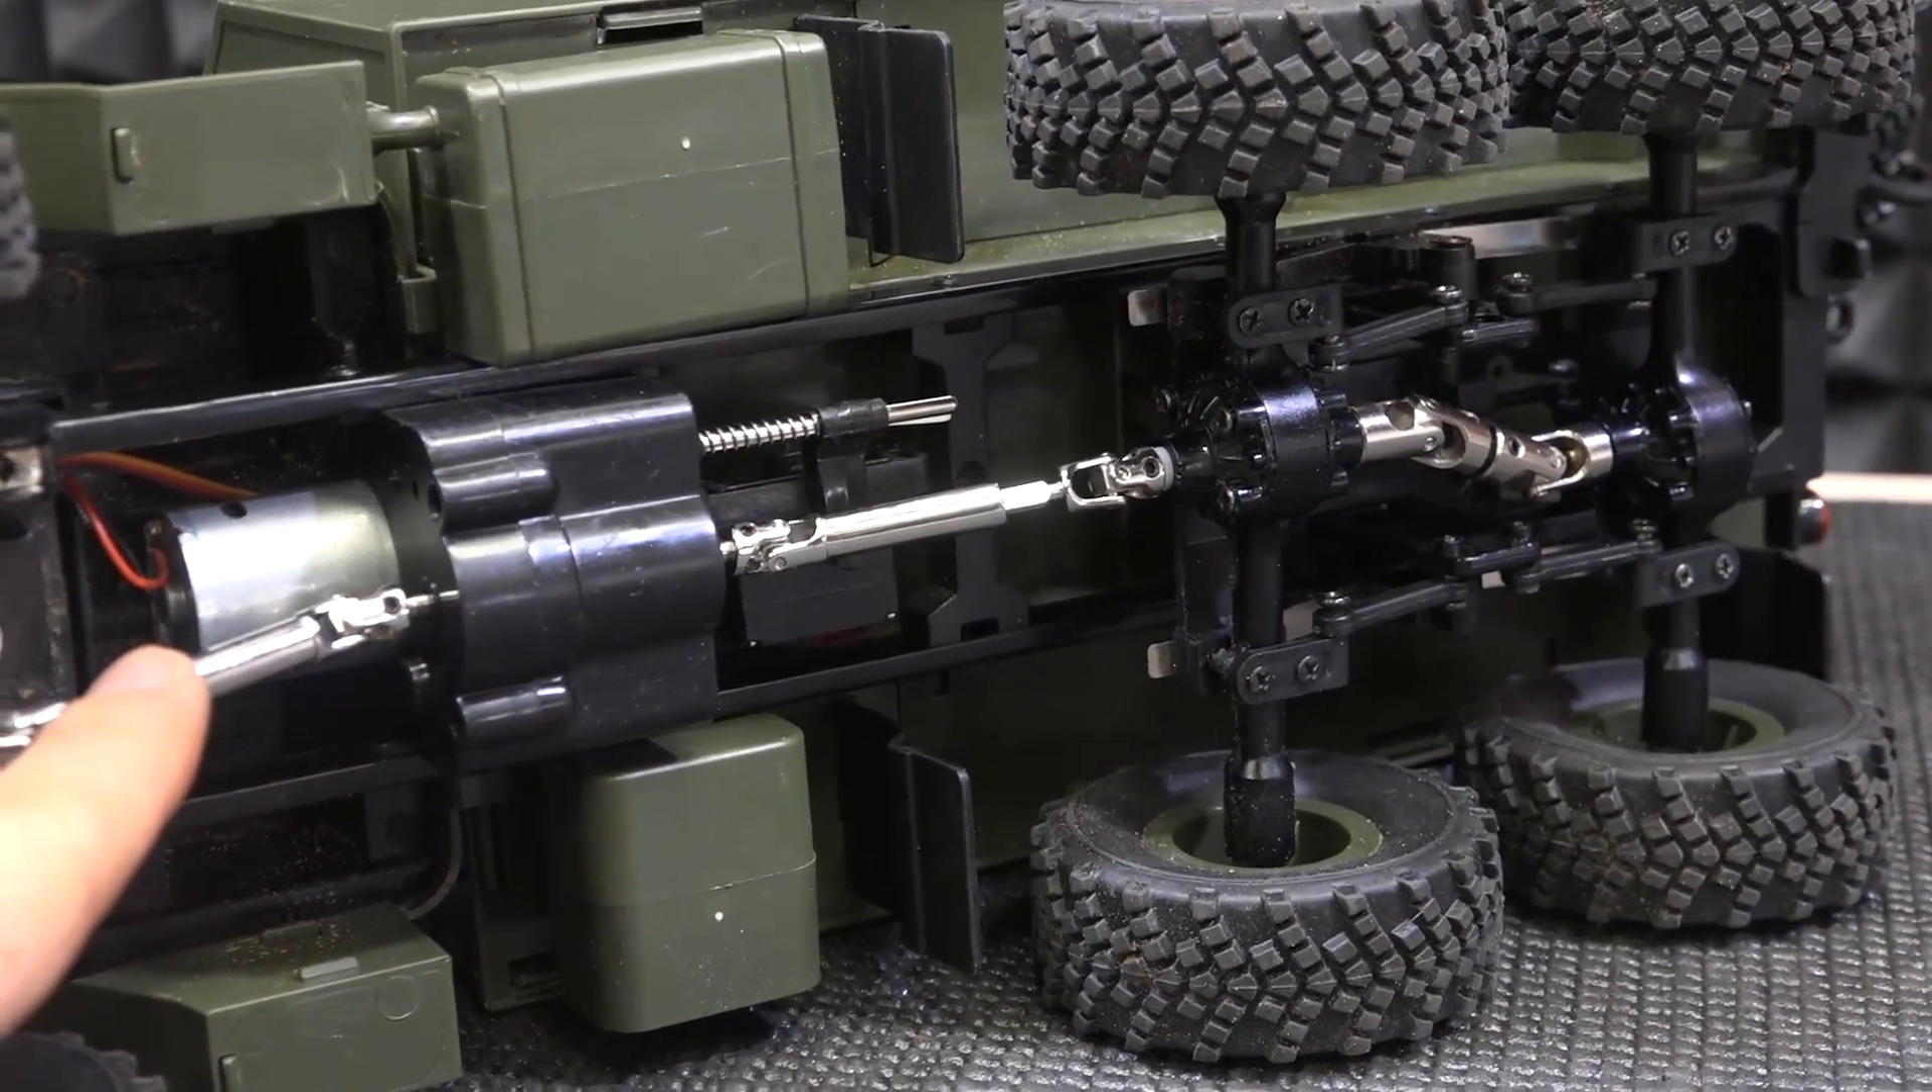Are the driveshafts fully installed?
Yes.